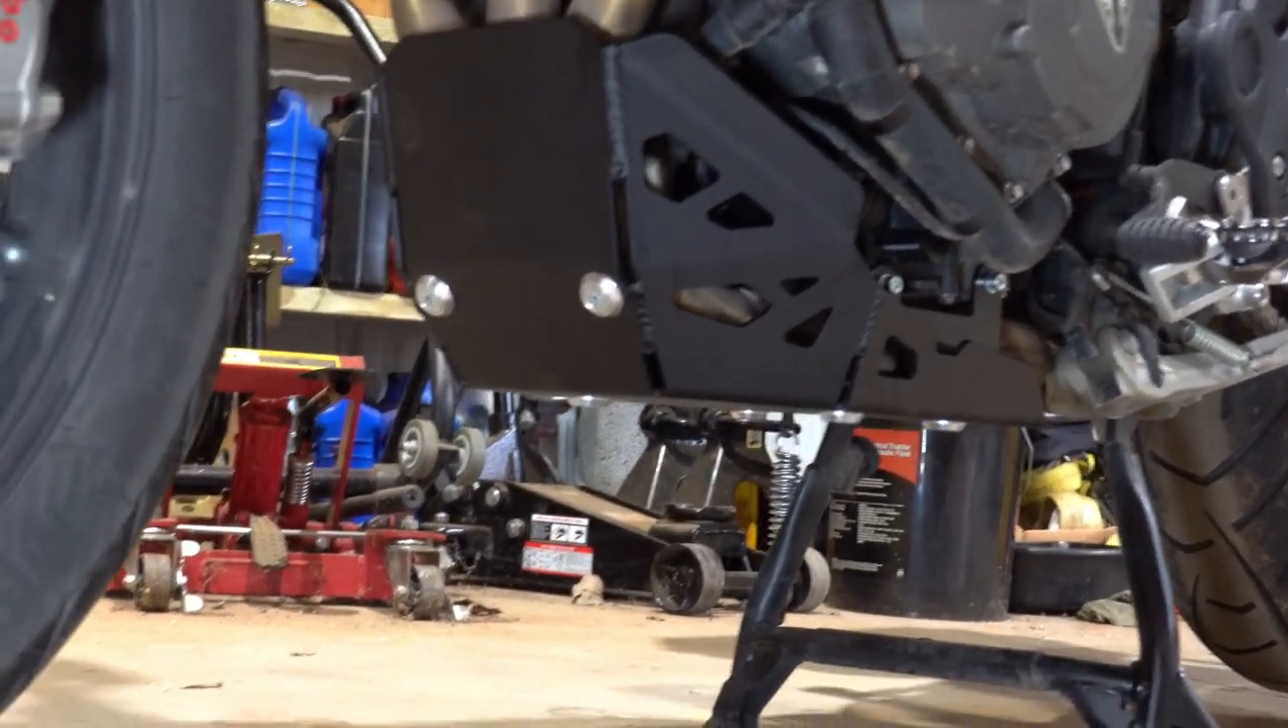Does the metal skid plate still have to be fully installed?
No.